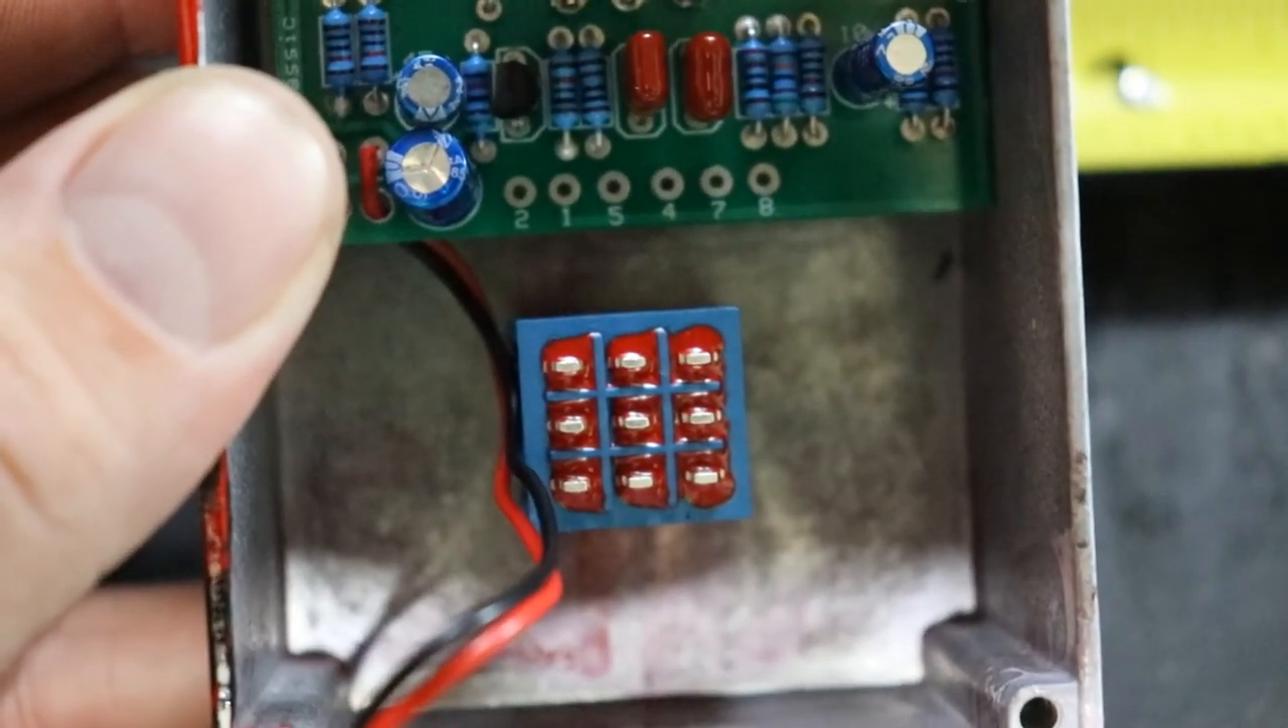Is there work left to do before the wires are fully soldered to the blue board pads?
Yes.